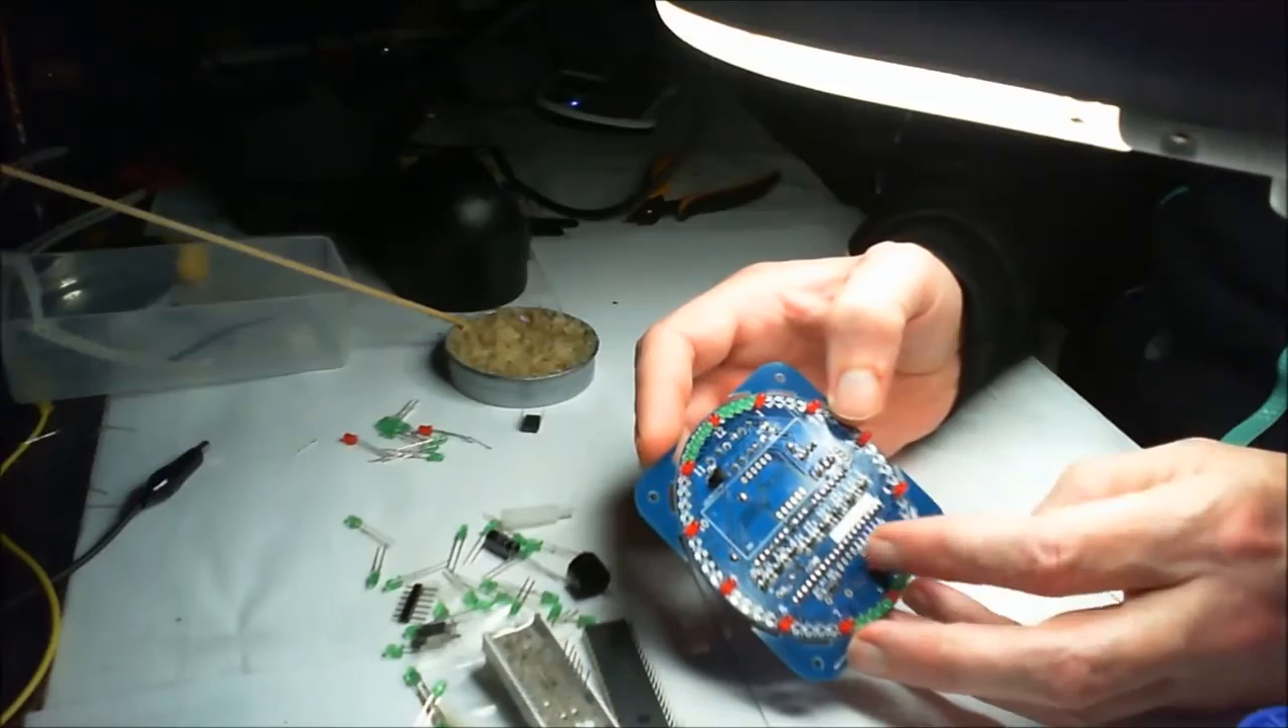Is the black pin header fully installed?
No.